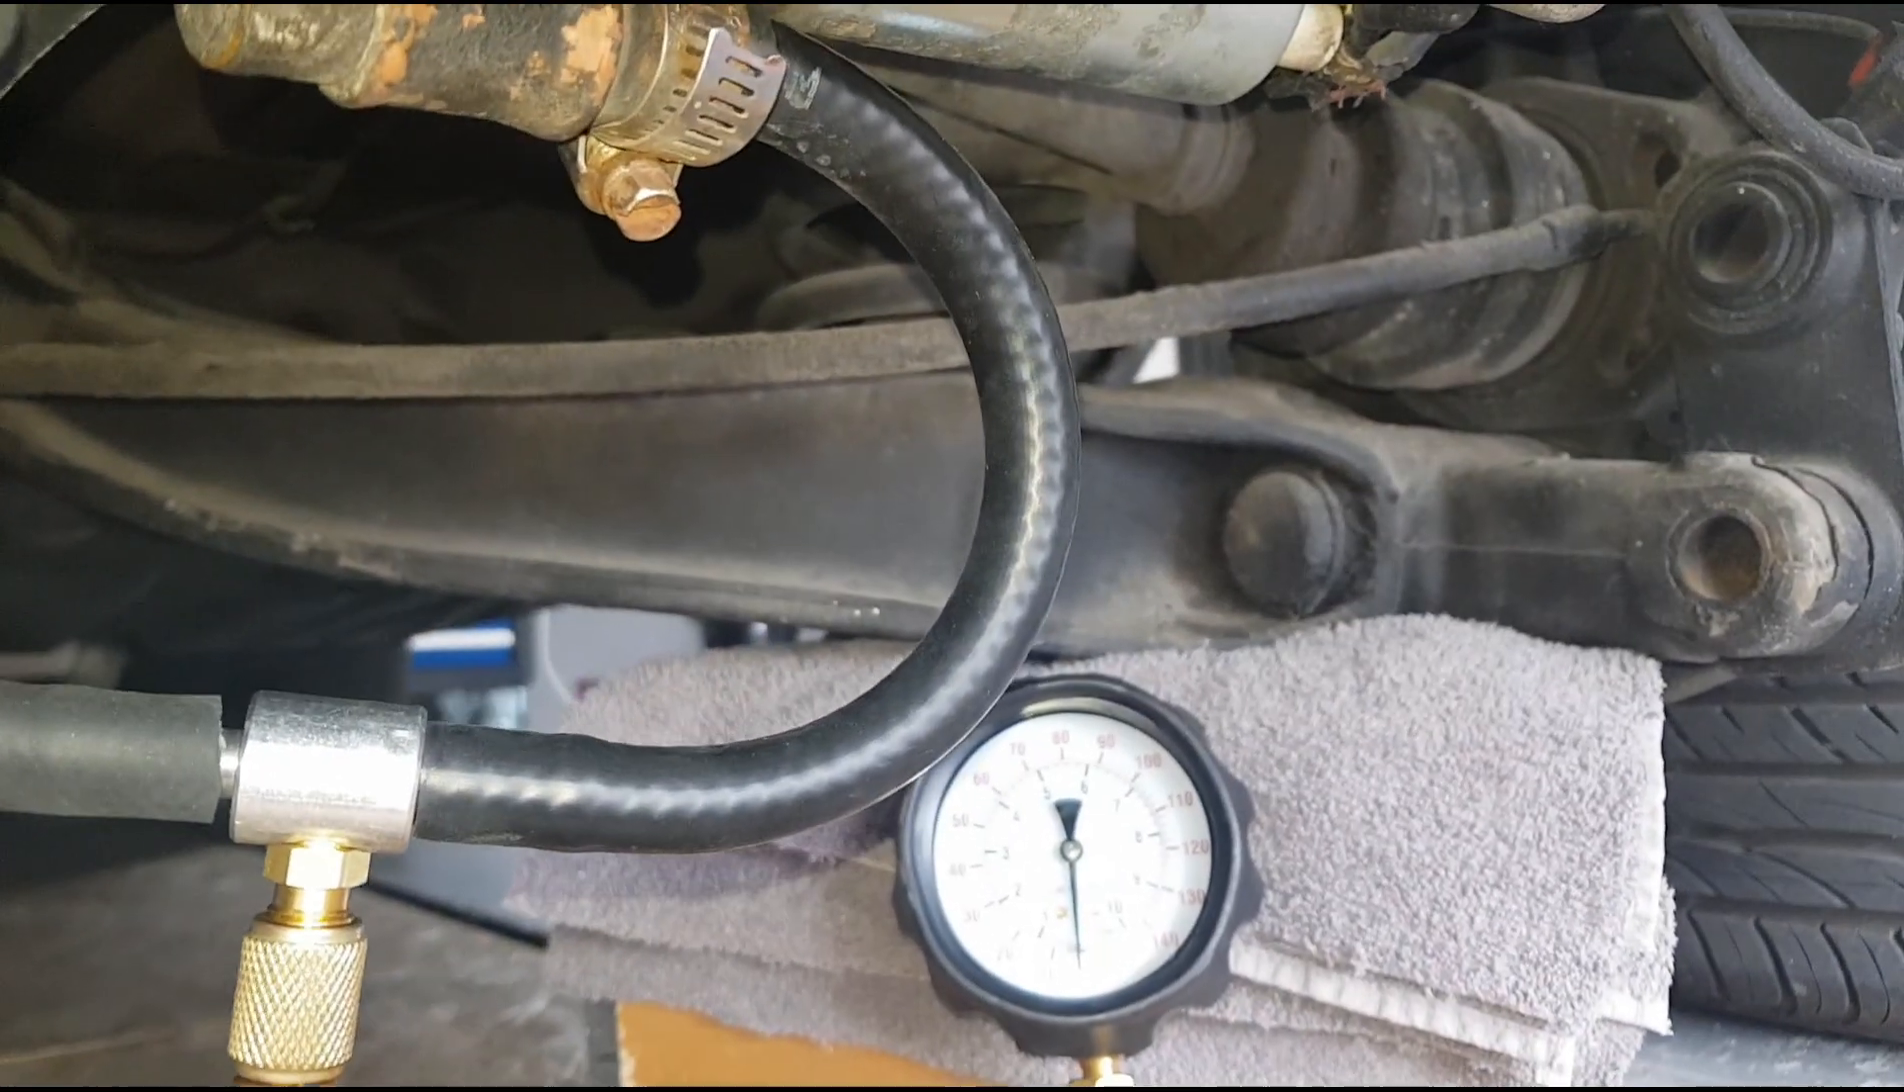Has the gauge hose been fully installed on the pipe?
Yes.